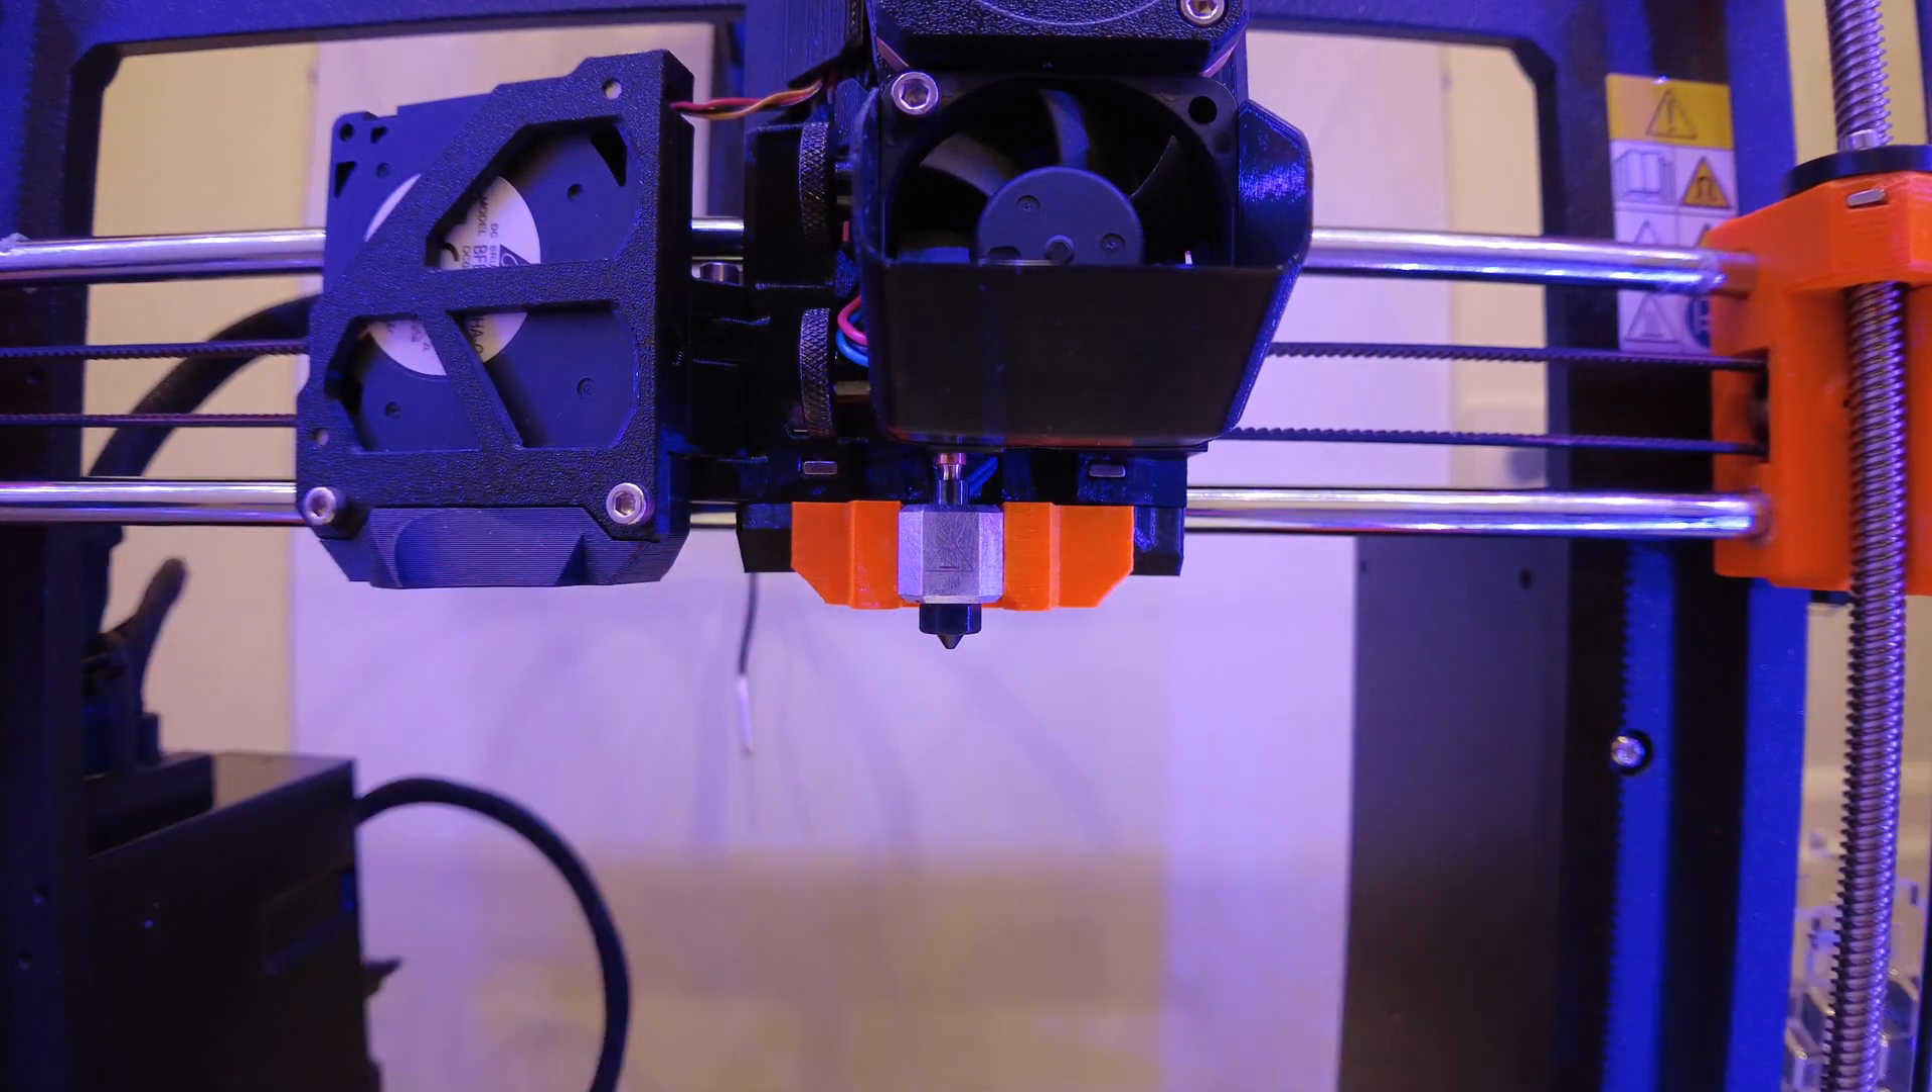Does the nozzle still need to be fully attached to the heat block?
No.